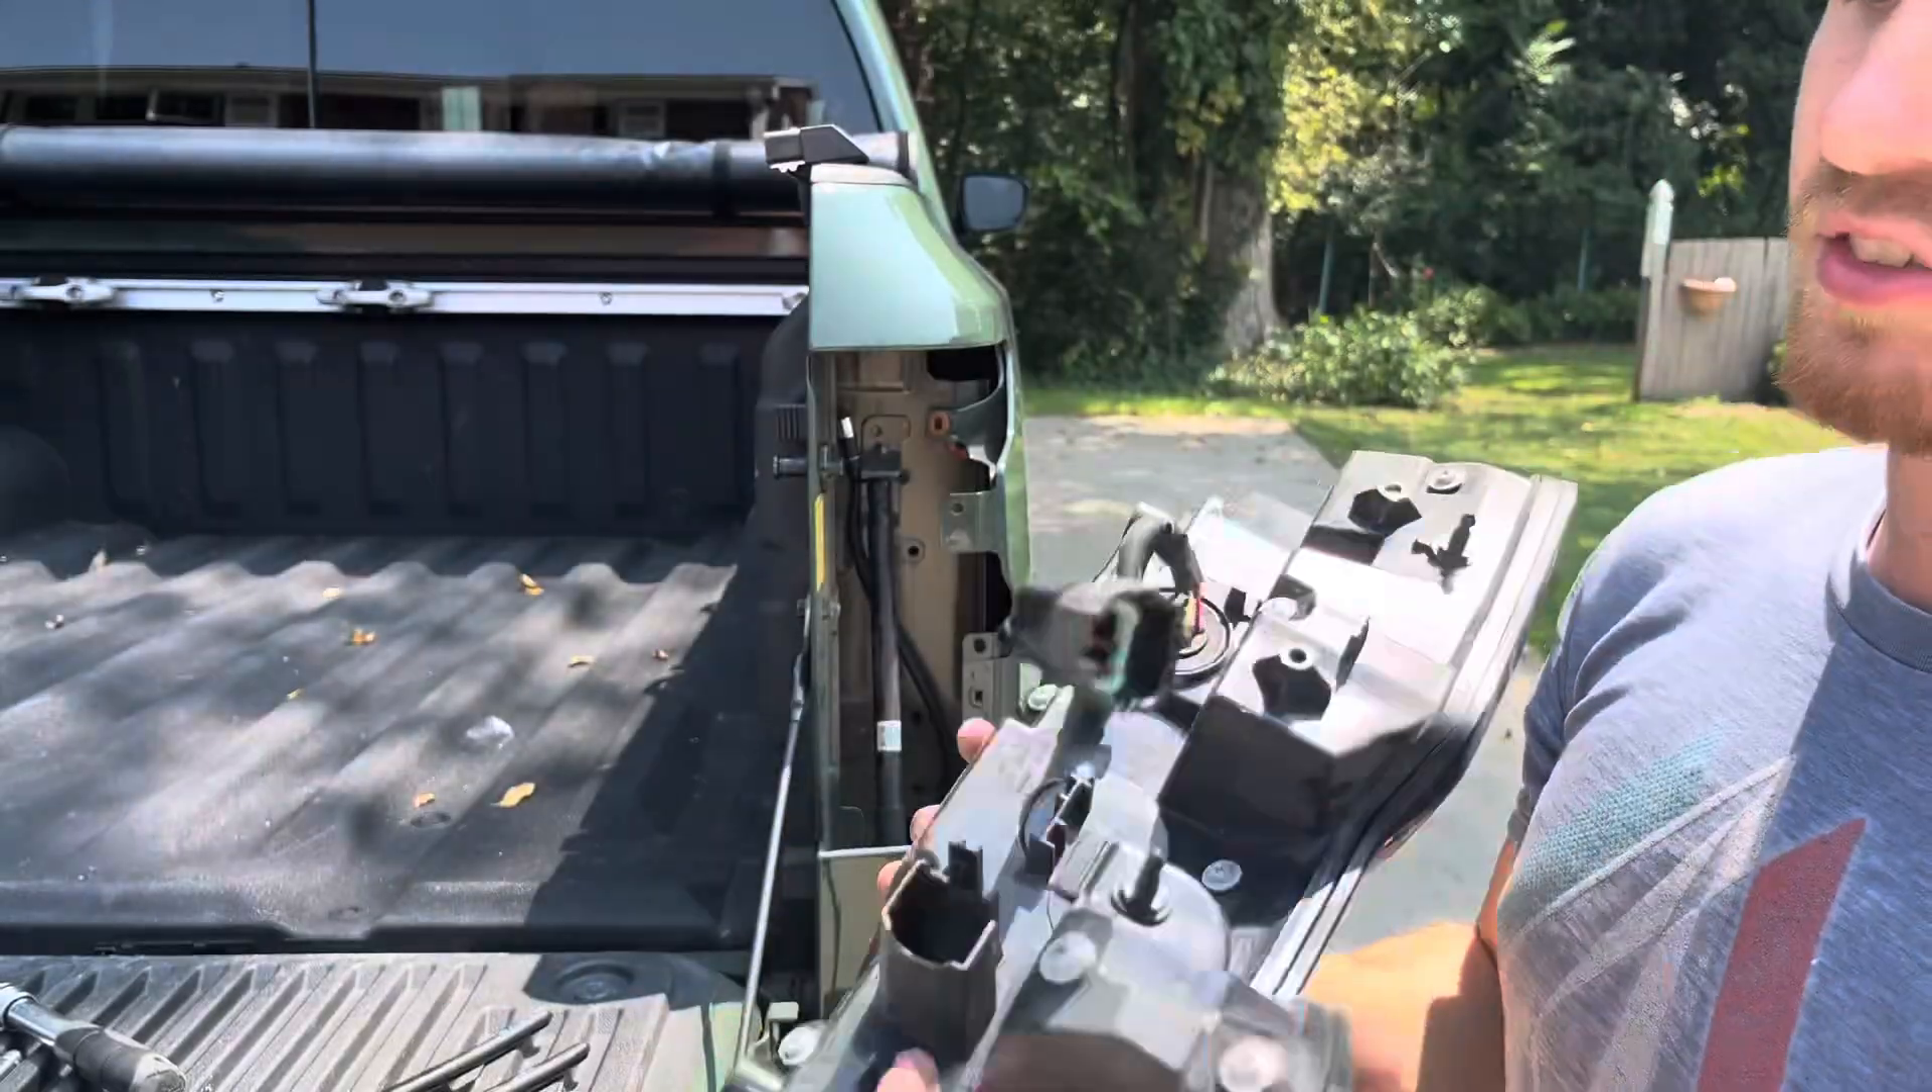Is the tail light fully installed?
No.